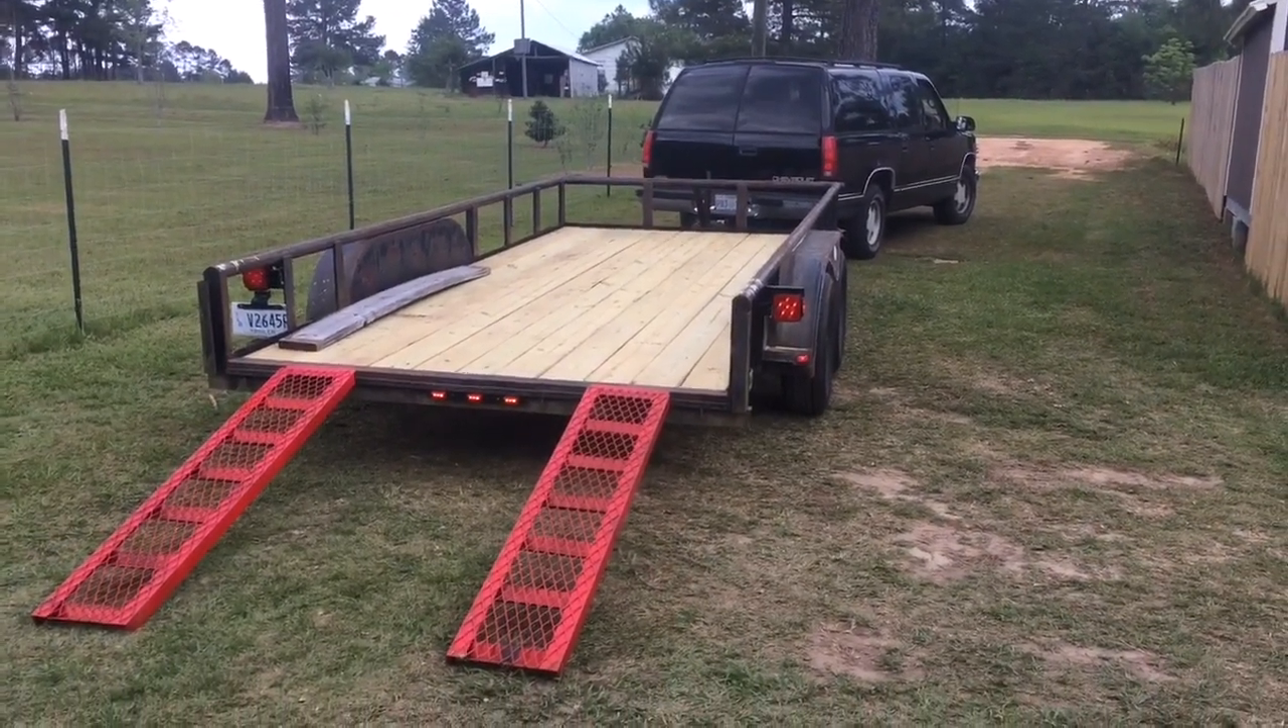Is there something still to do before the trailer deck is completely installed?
No.